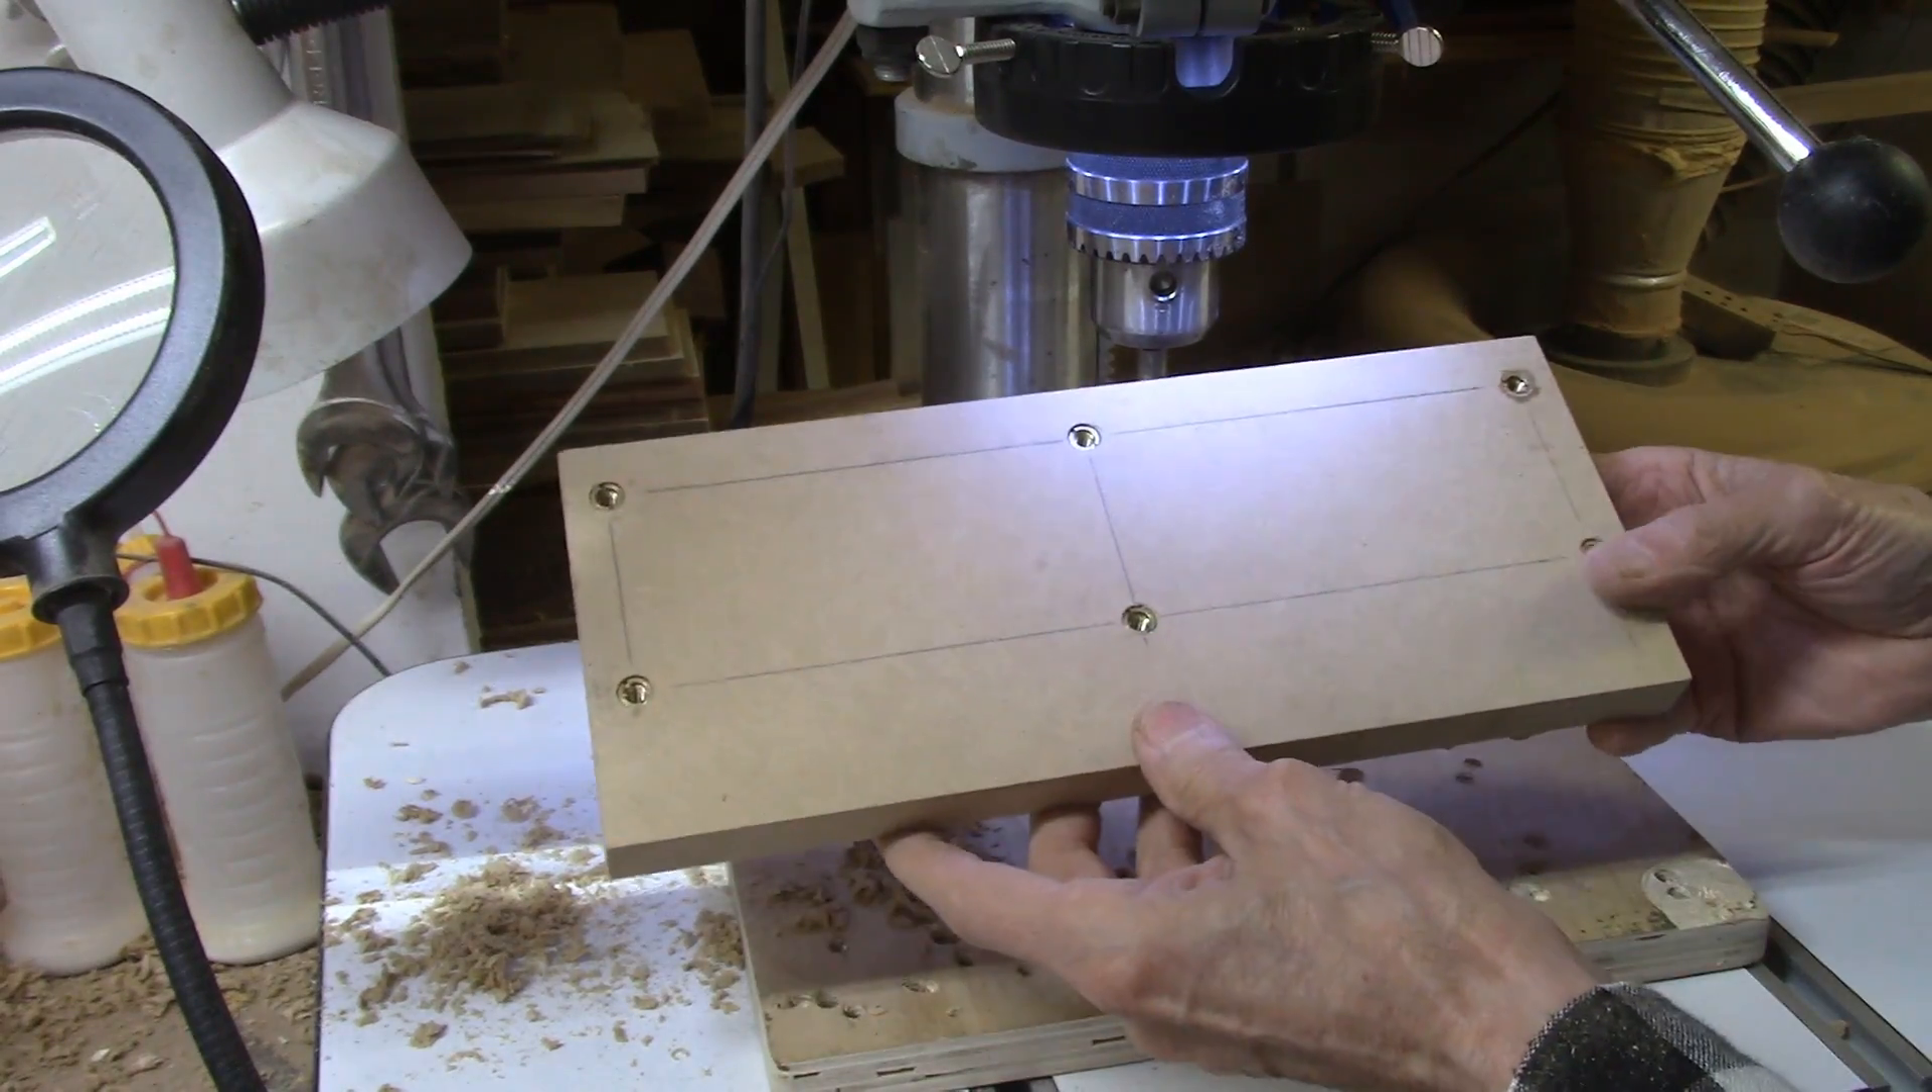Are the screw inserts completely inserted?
Yes.